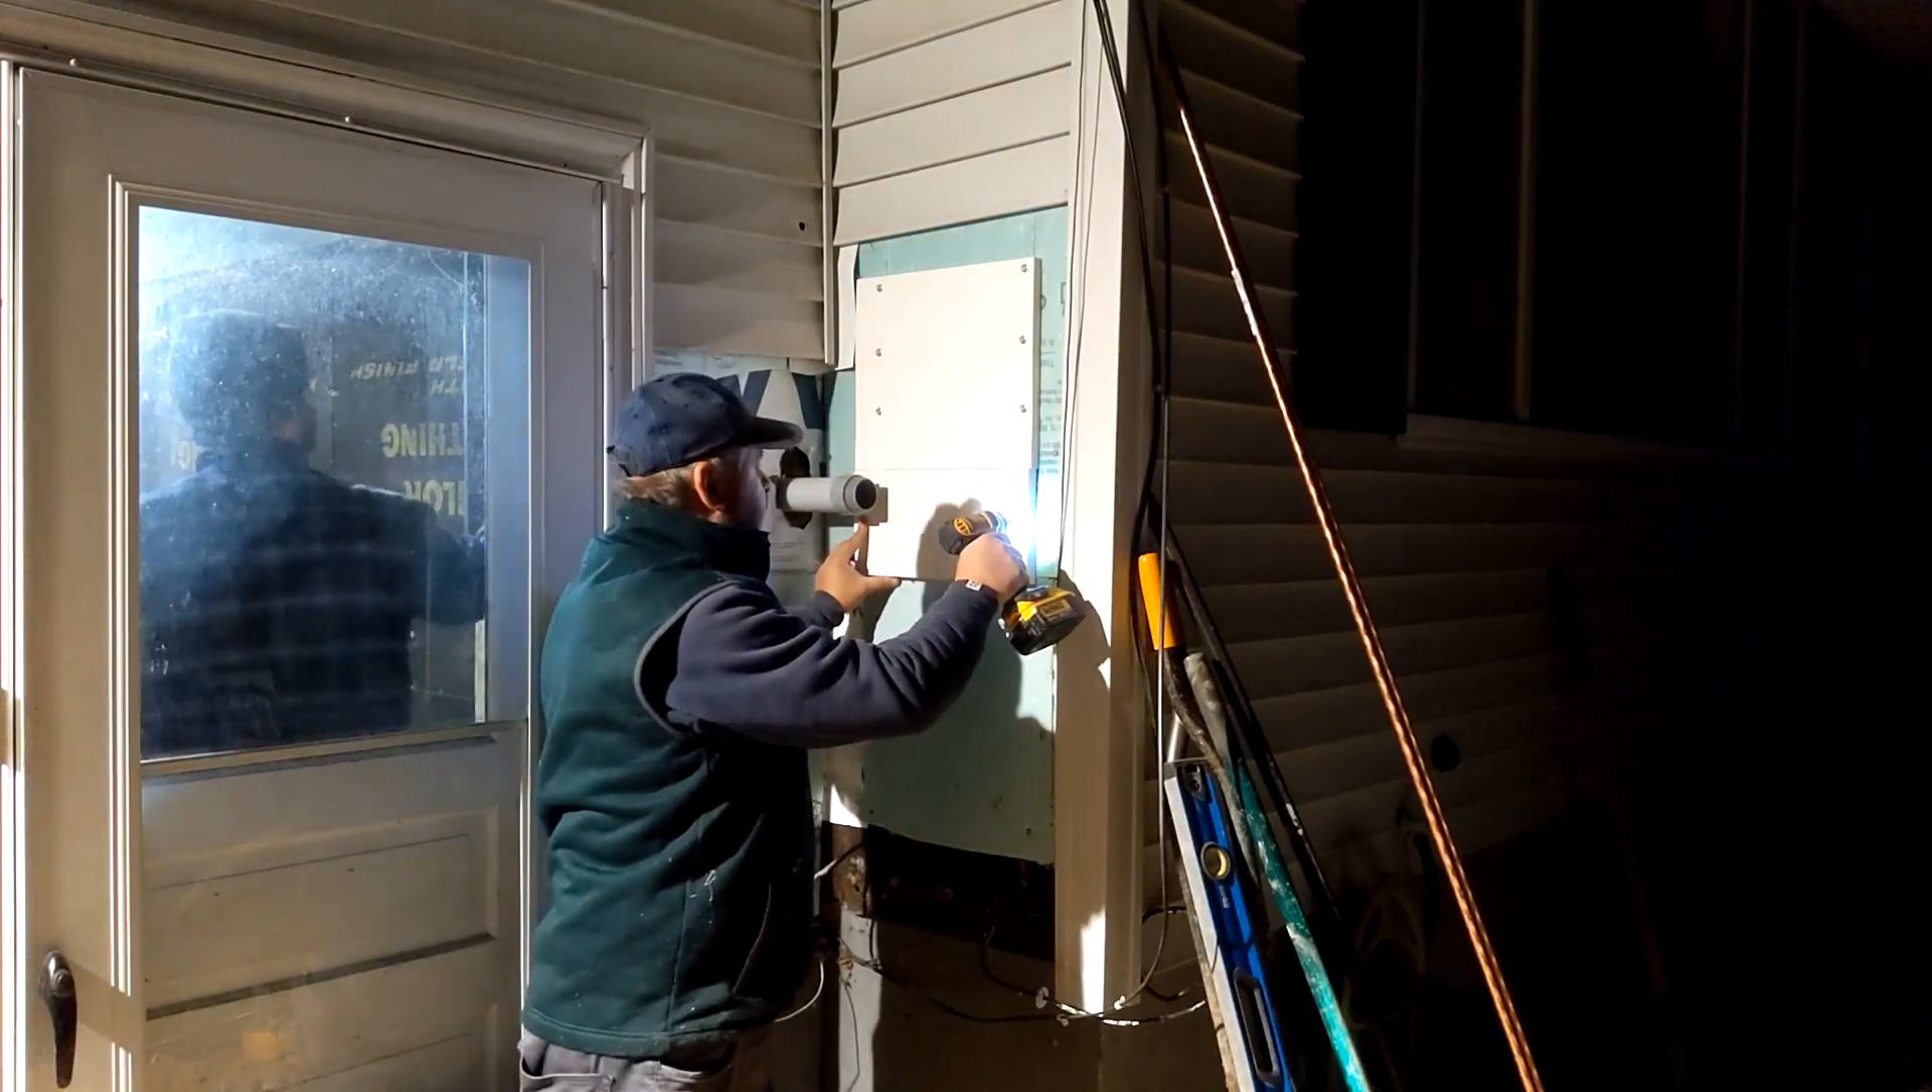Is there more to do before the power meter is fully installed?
Yes.